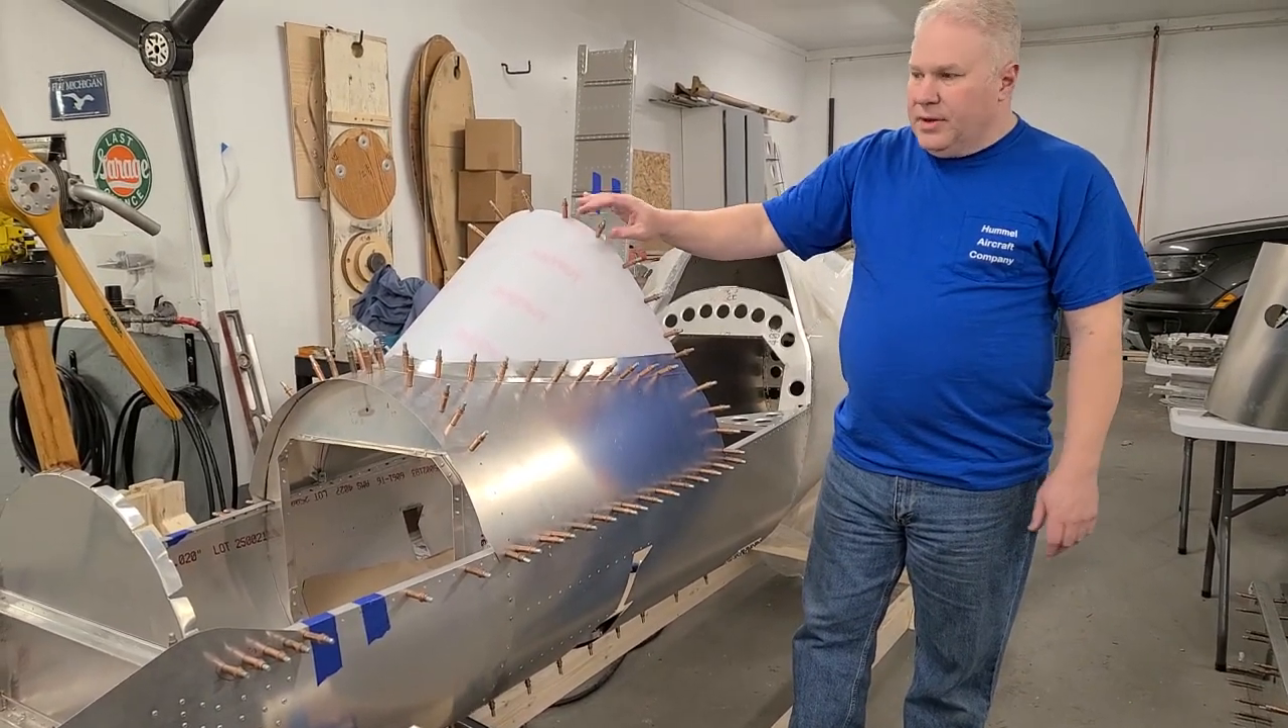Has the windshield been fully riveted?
No.